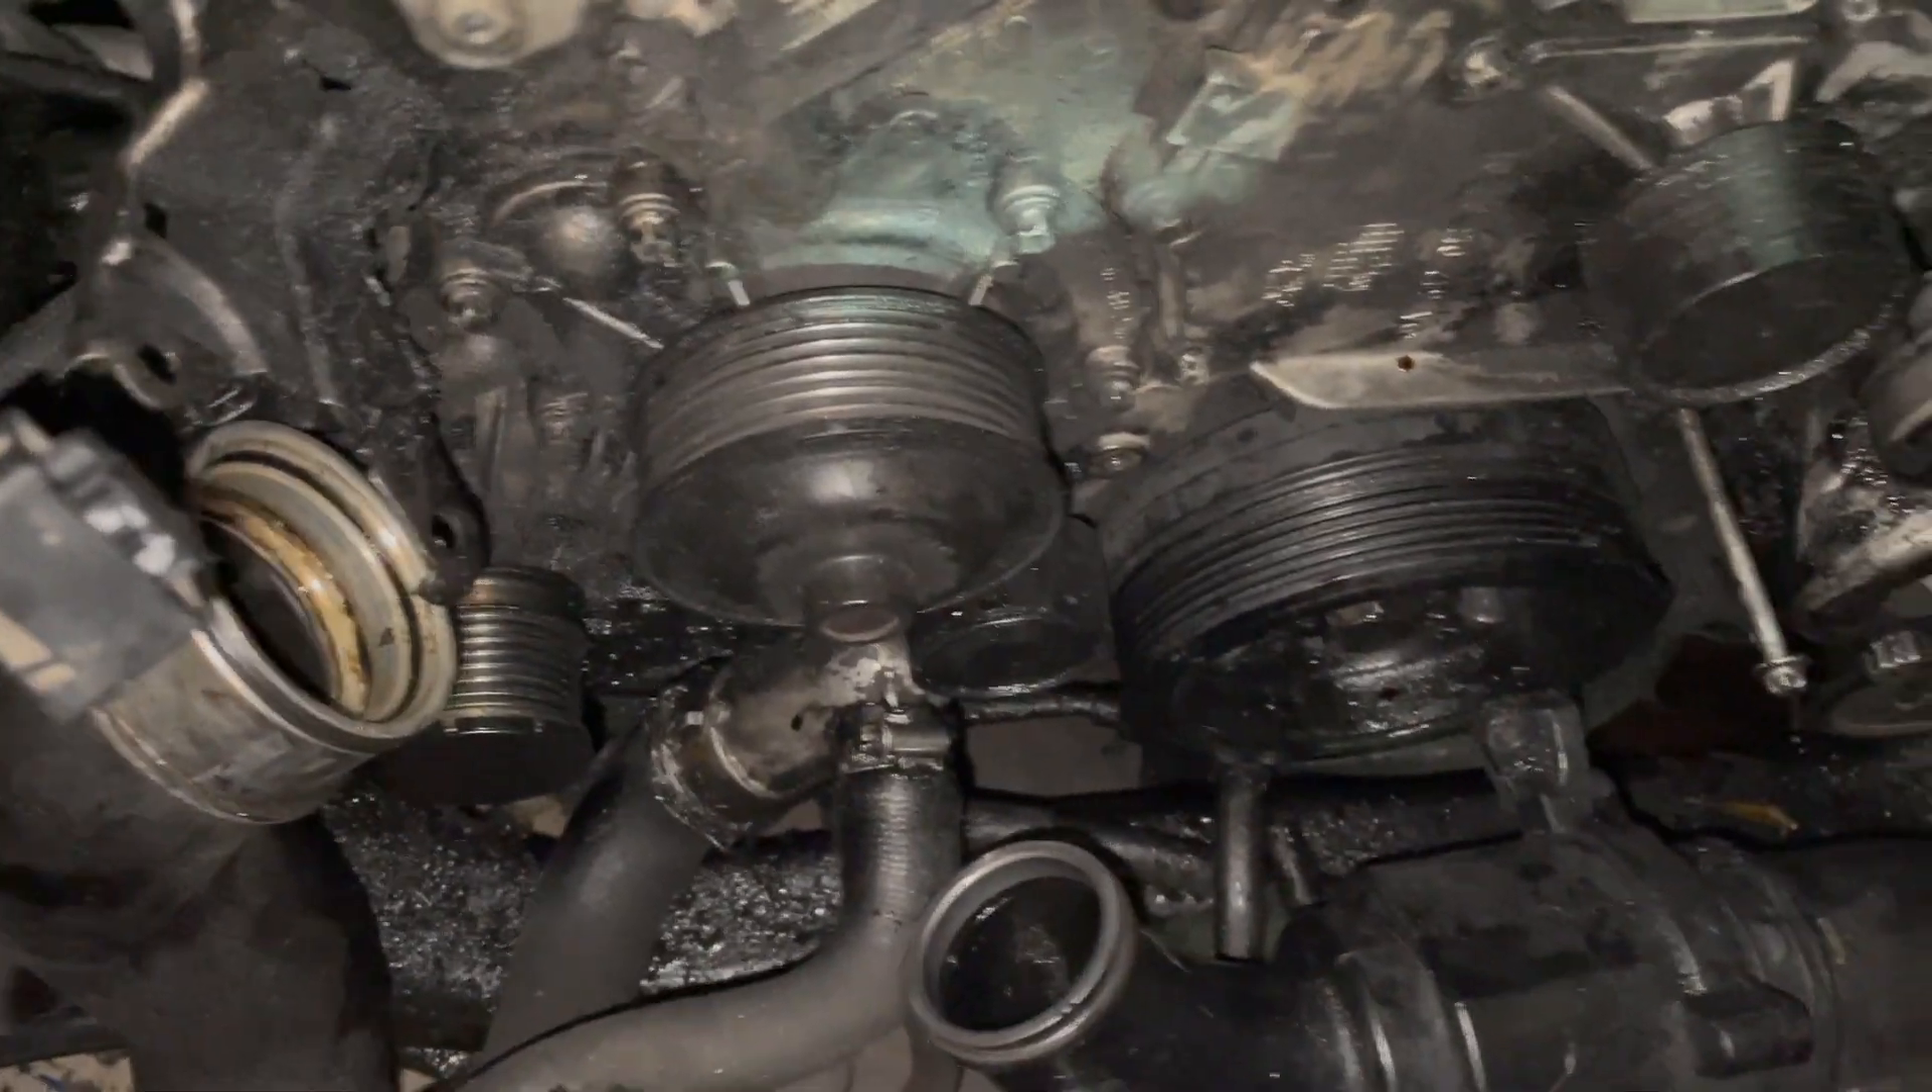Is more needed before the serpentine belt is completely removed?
No.